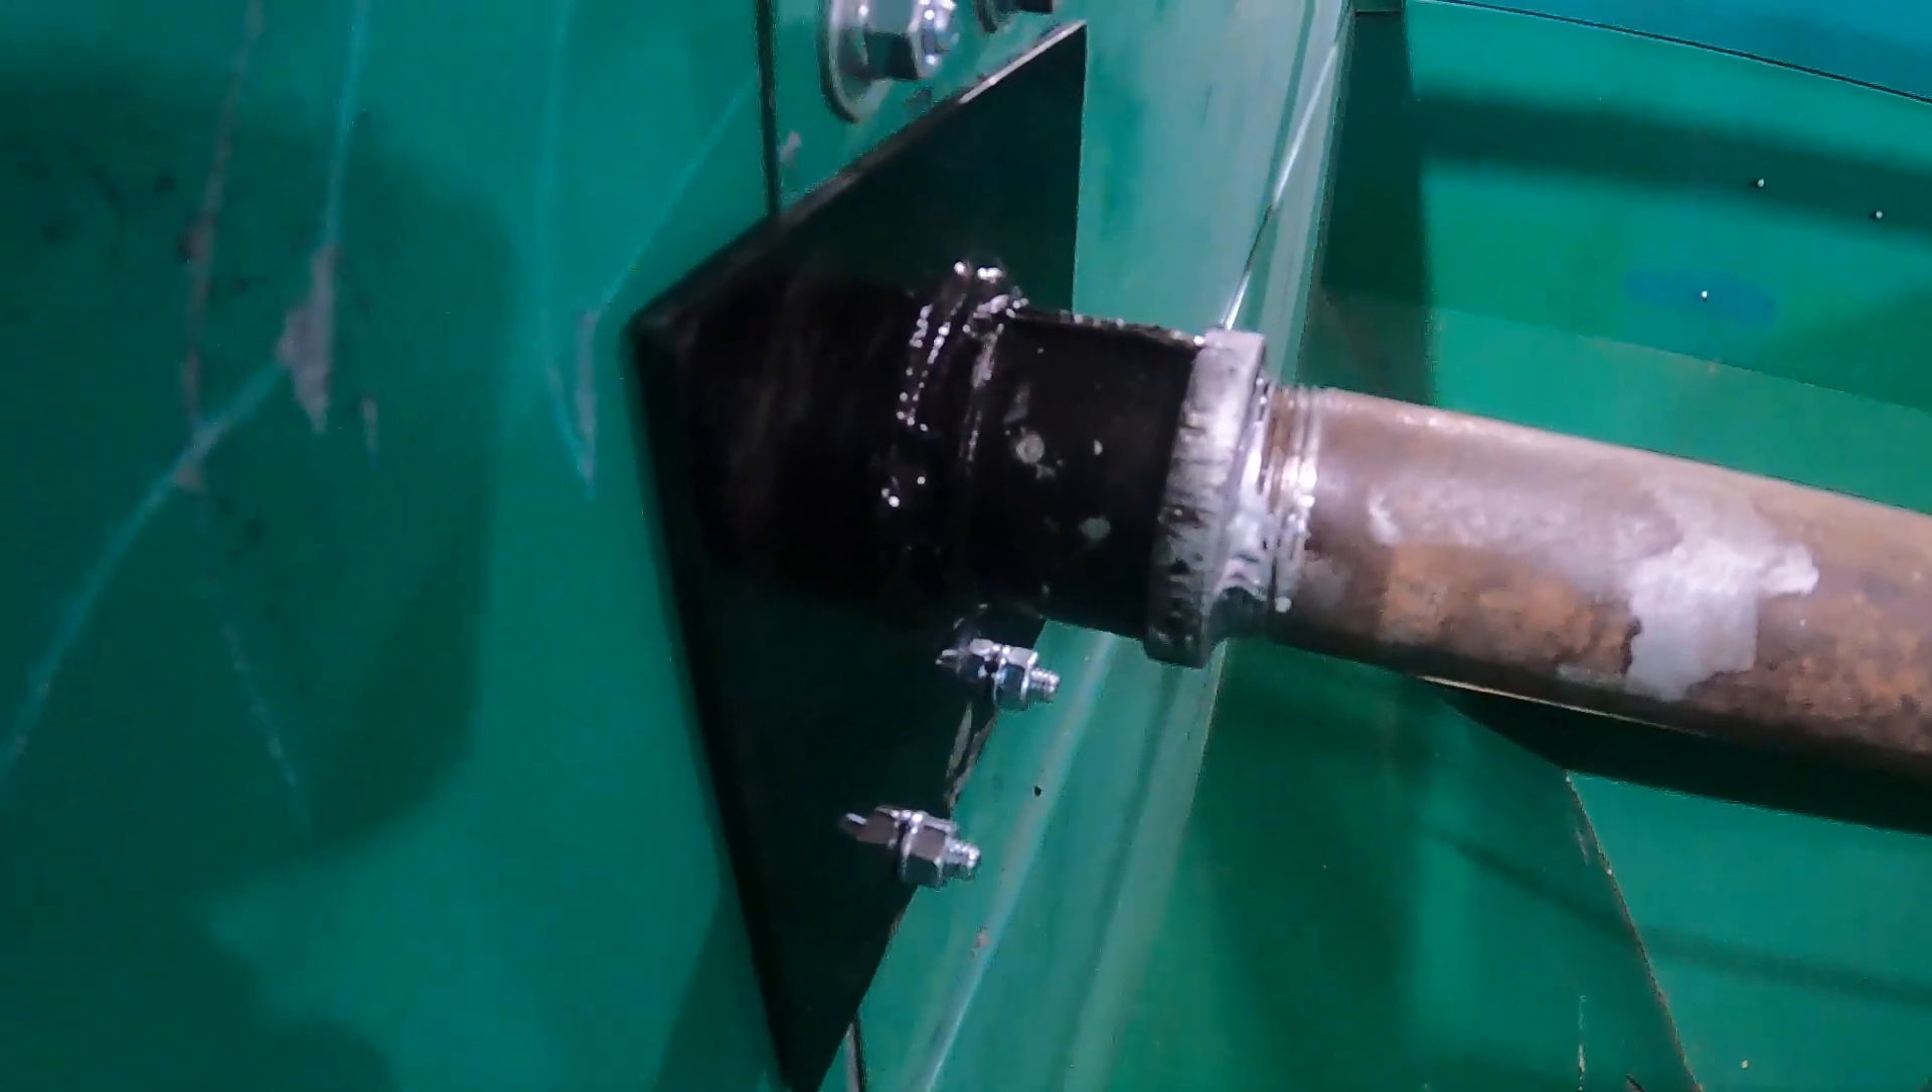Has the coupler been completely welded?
Yes.